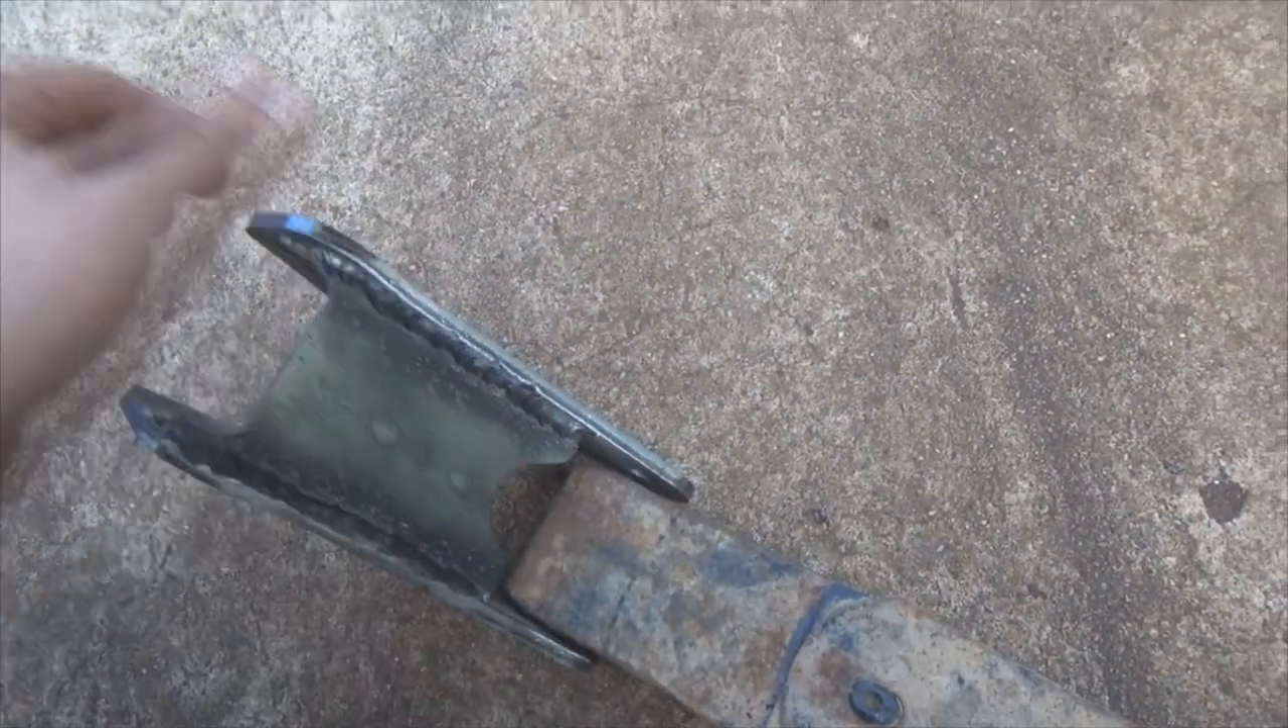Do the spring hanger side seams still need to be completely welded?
No.